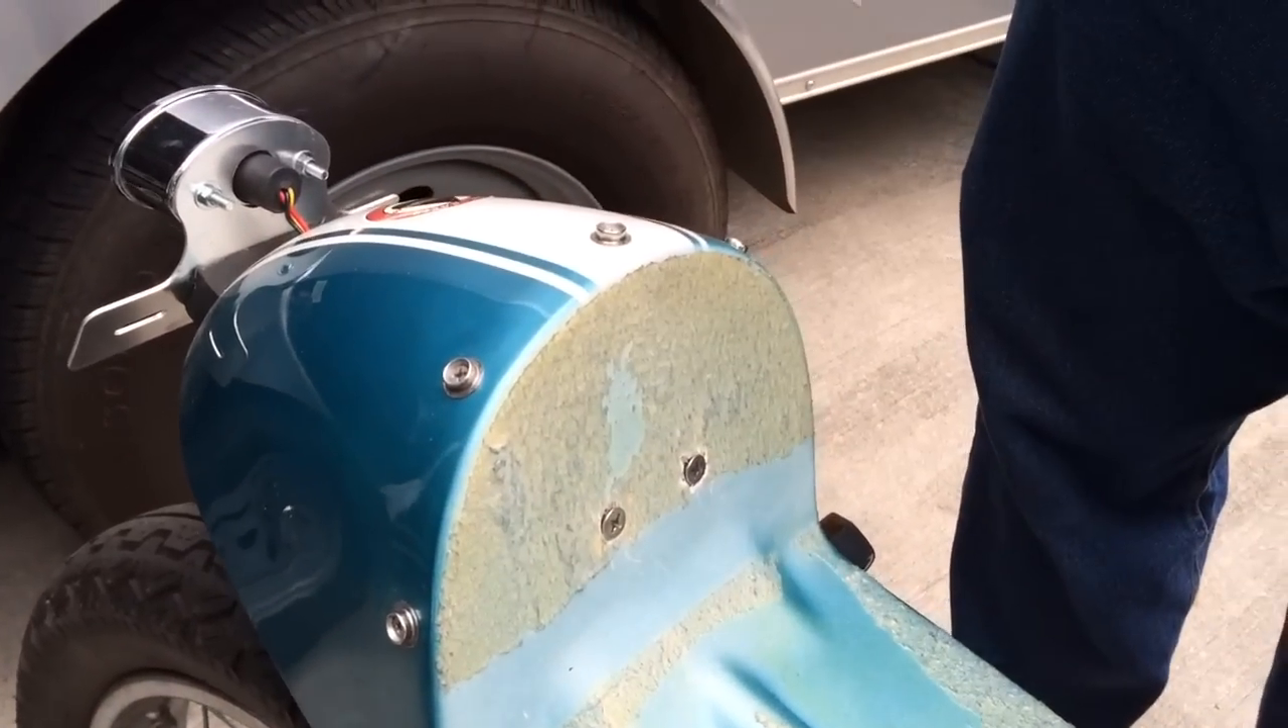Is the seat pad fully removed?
Yes.